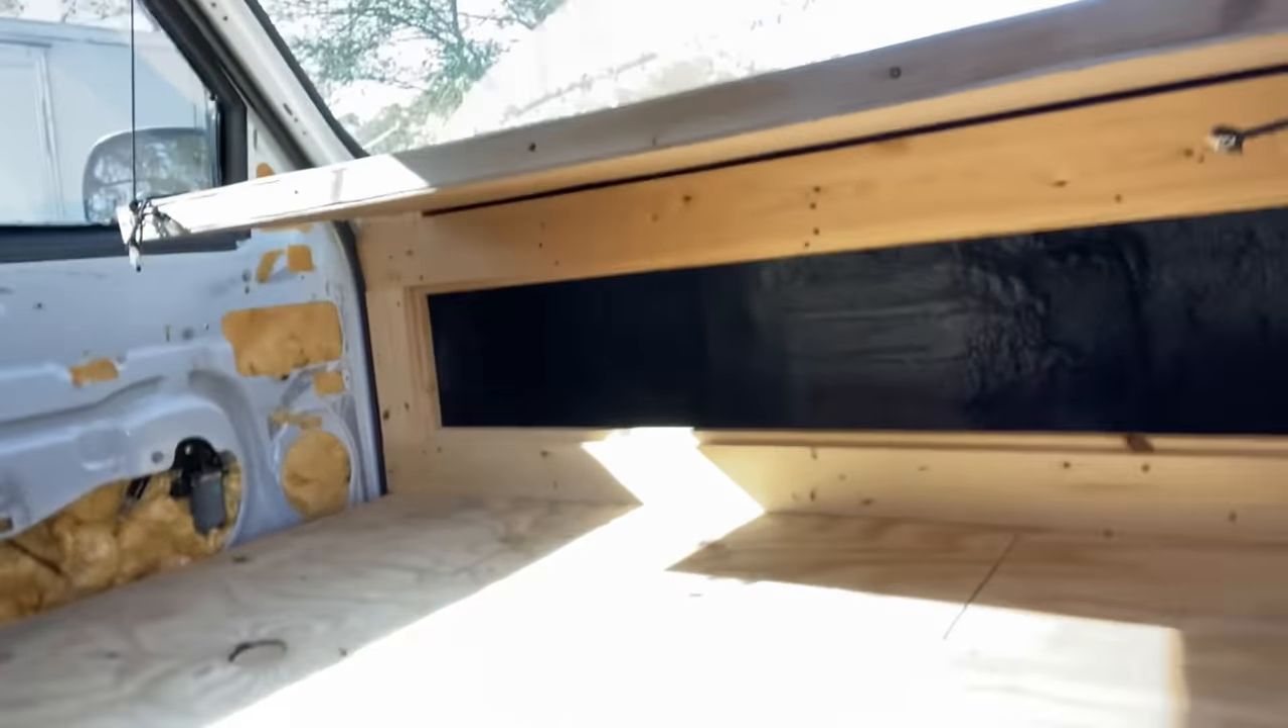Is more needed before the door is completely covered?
Yes.